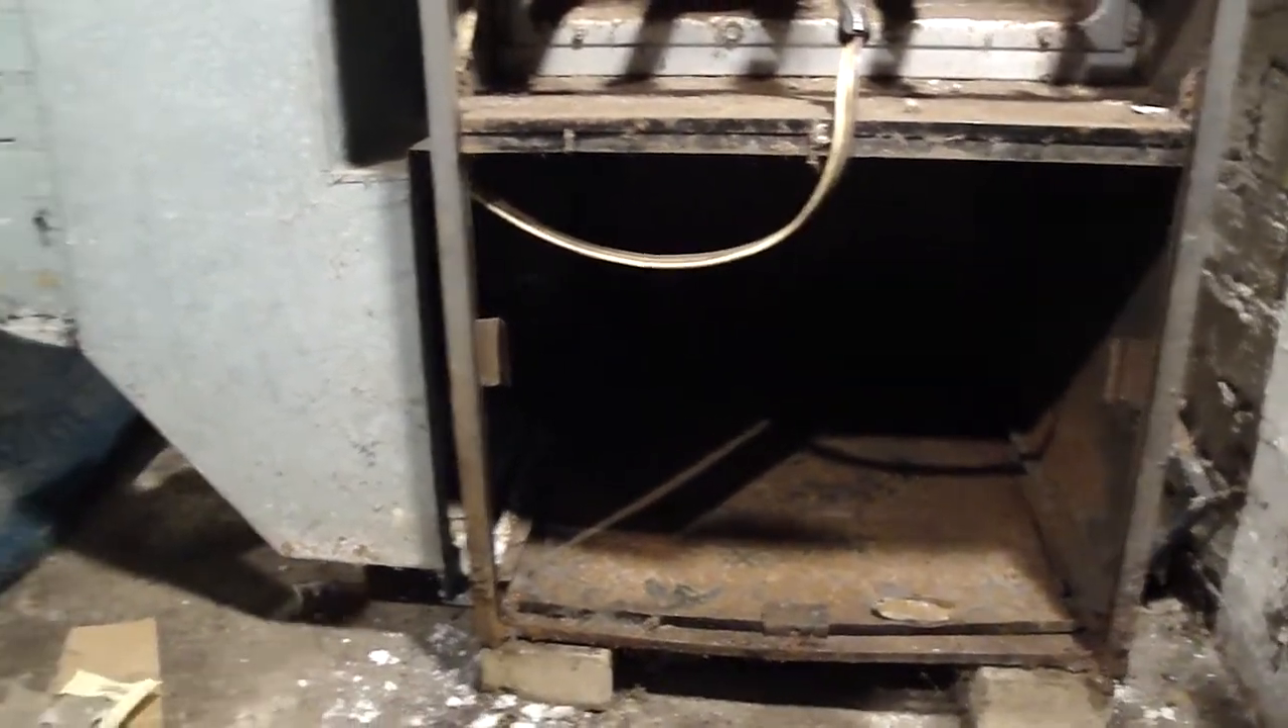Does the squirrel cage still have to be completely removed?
No.